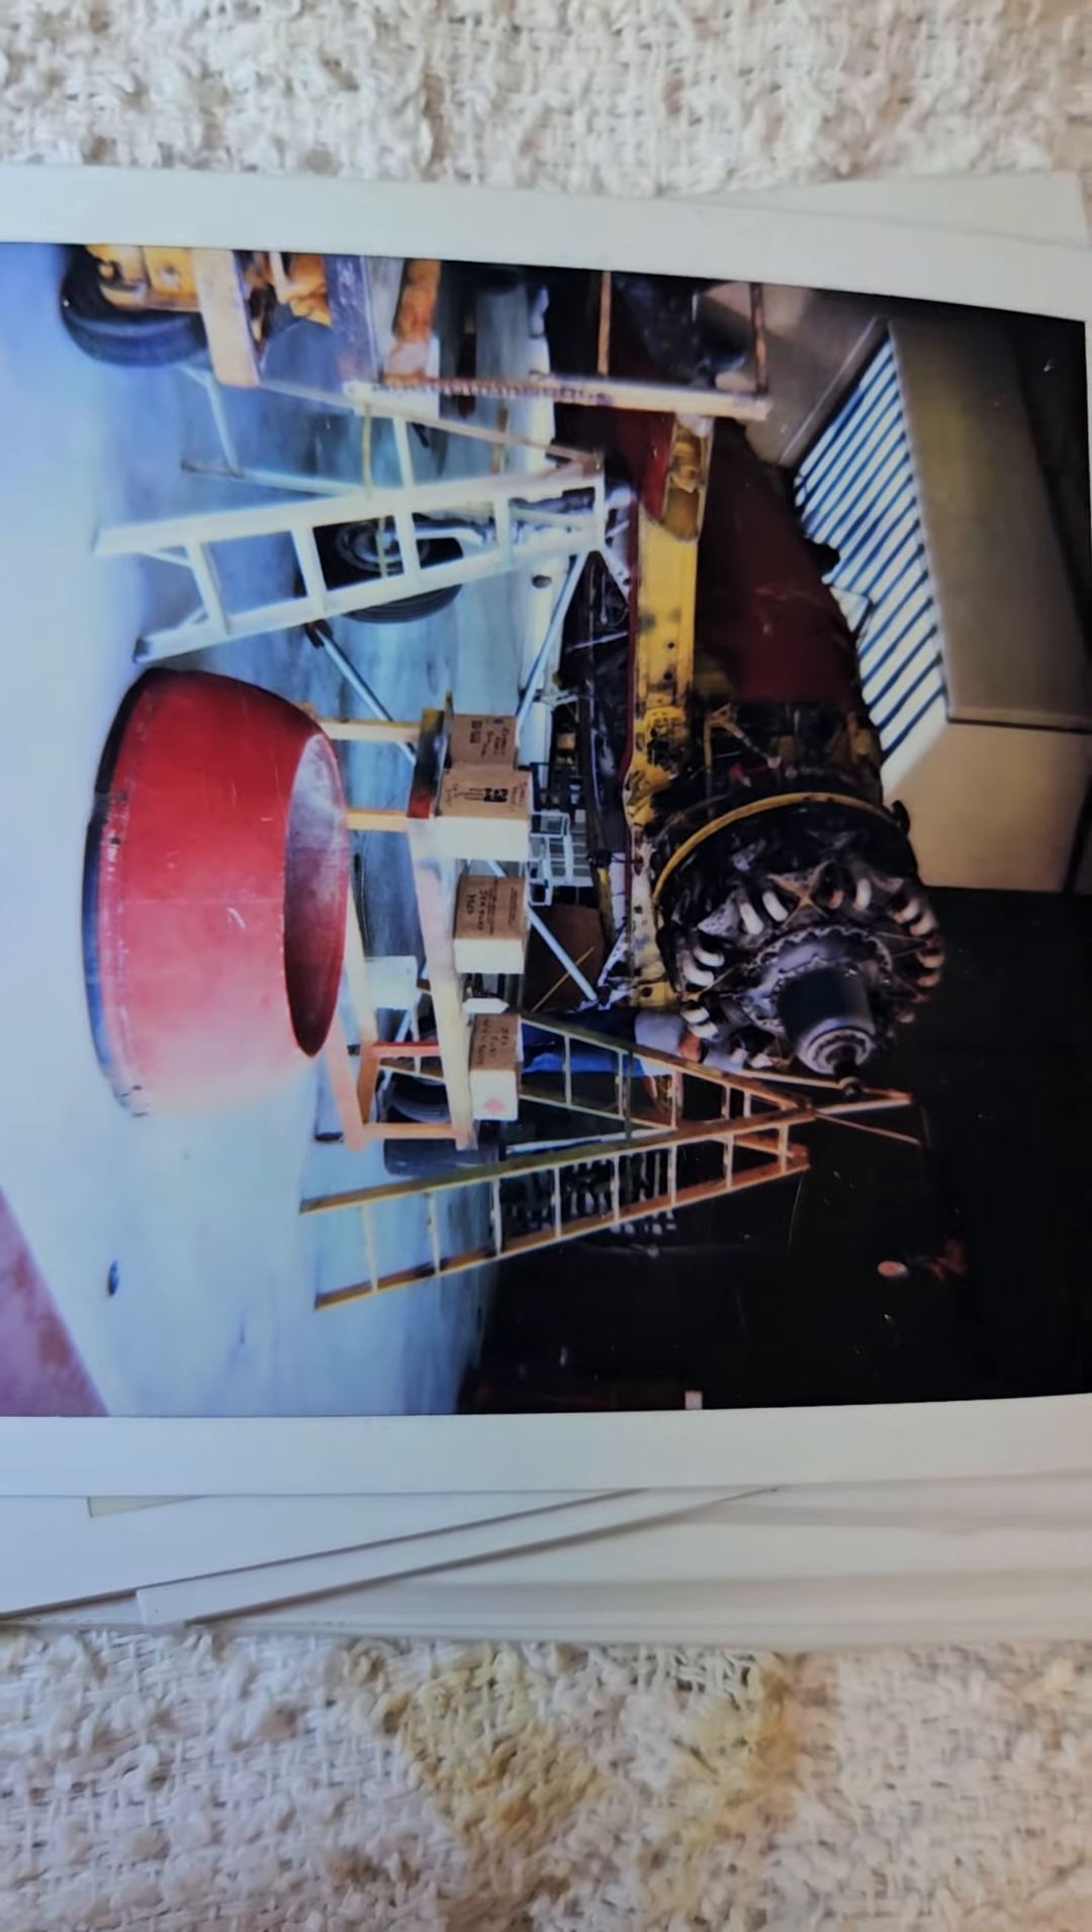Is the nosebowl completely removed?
Yes.